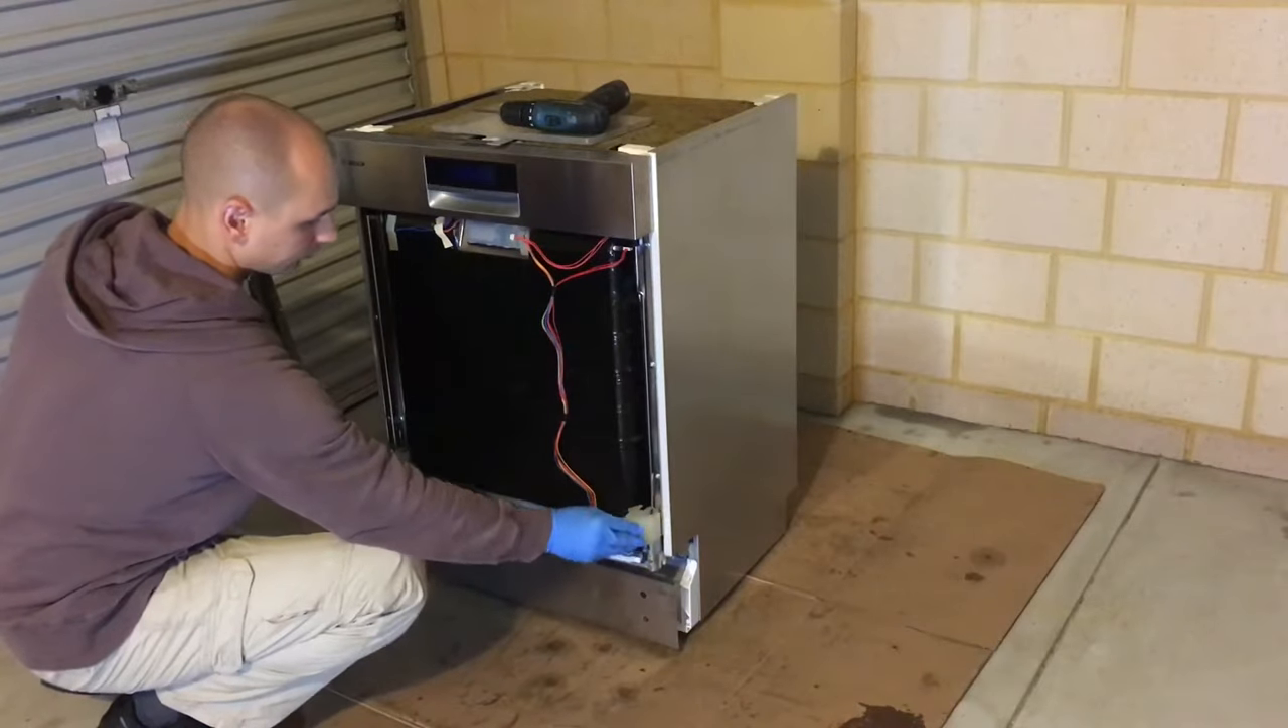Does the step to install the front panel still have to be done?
Yes.